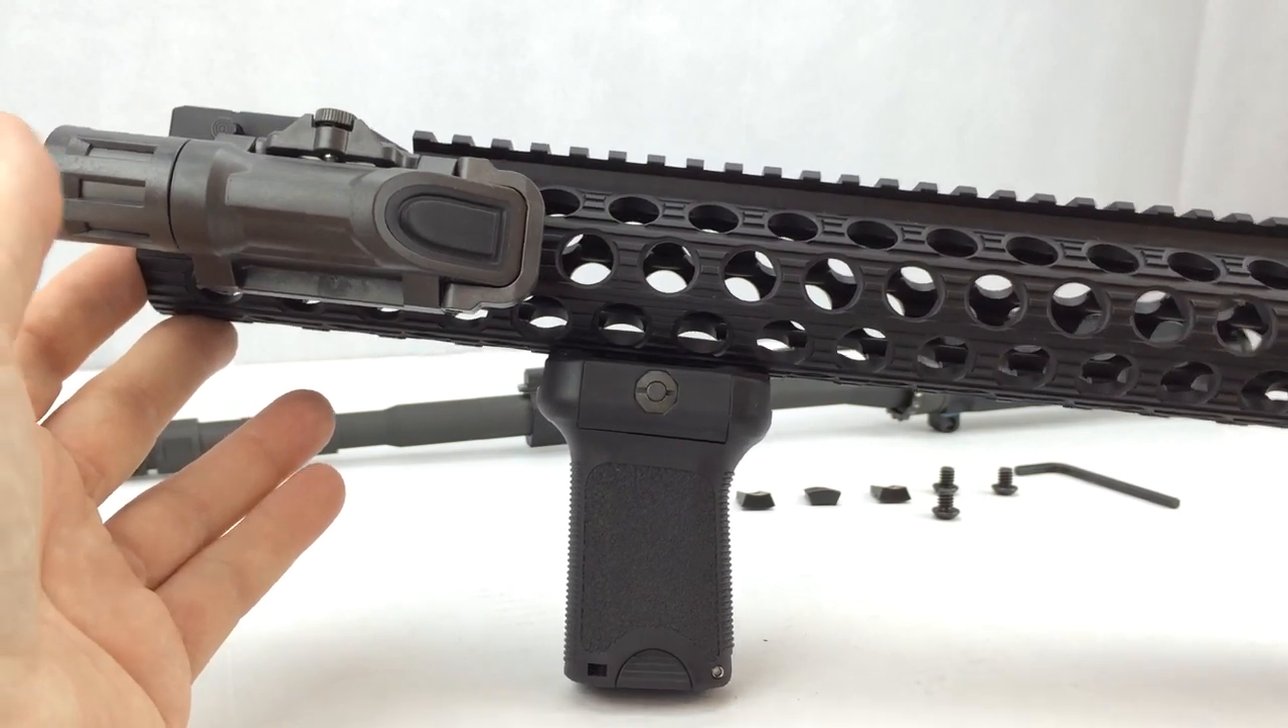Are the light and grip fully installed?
Yes.